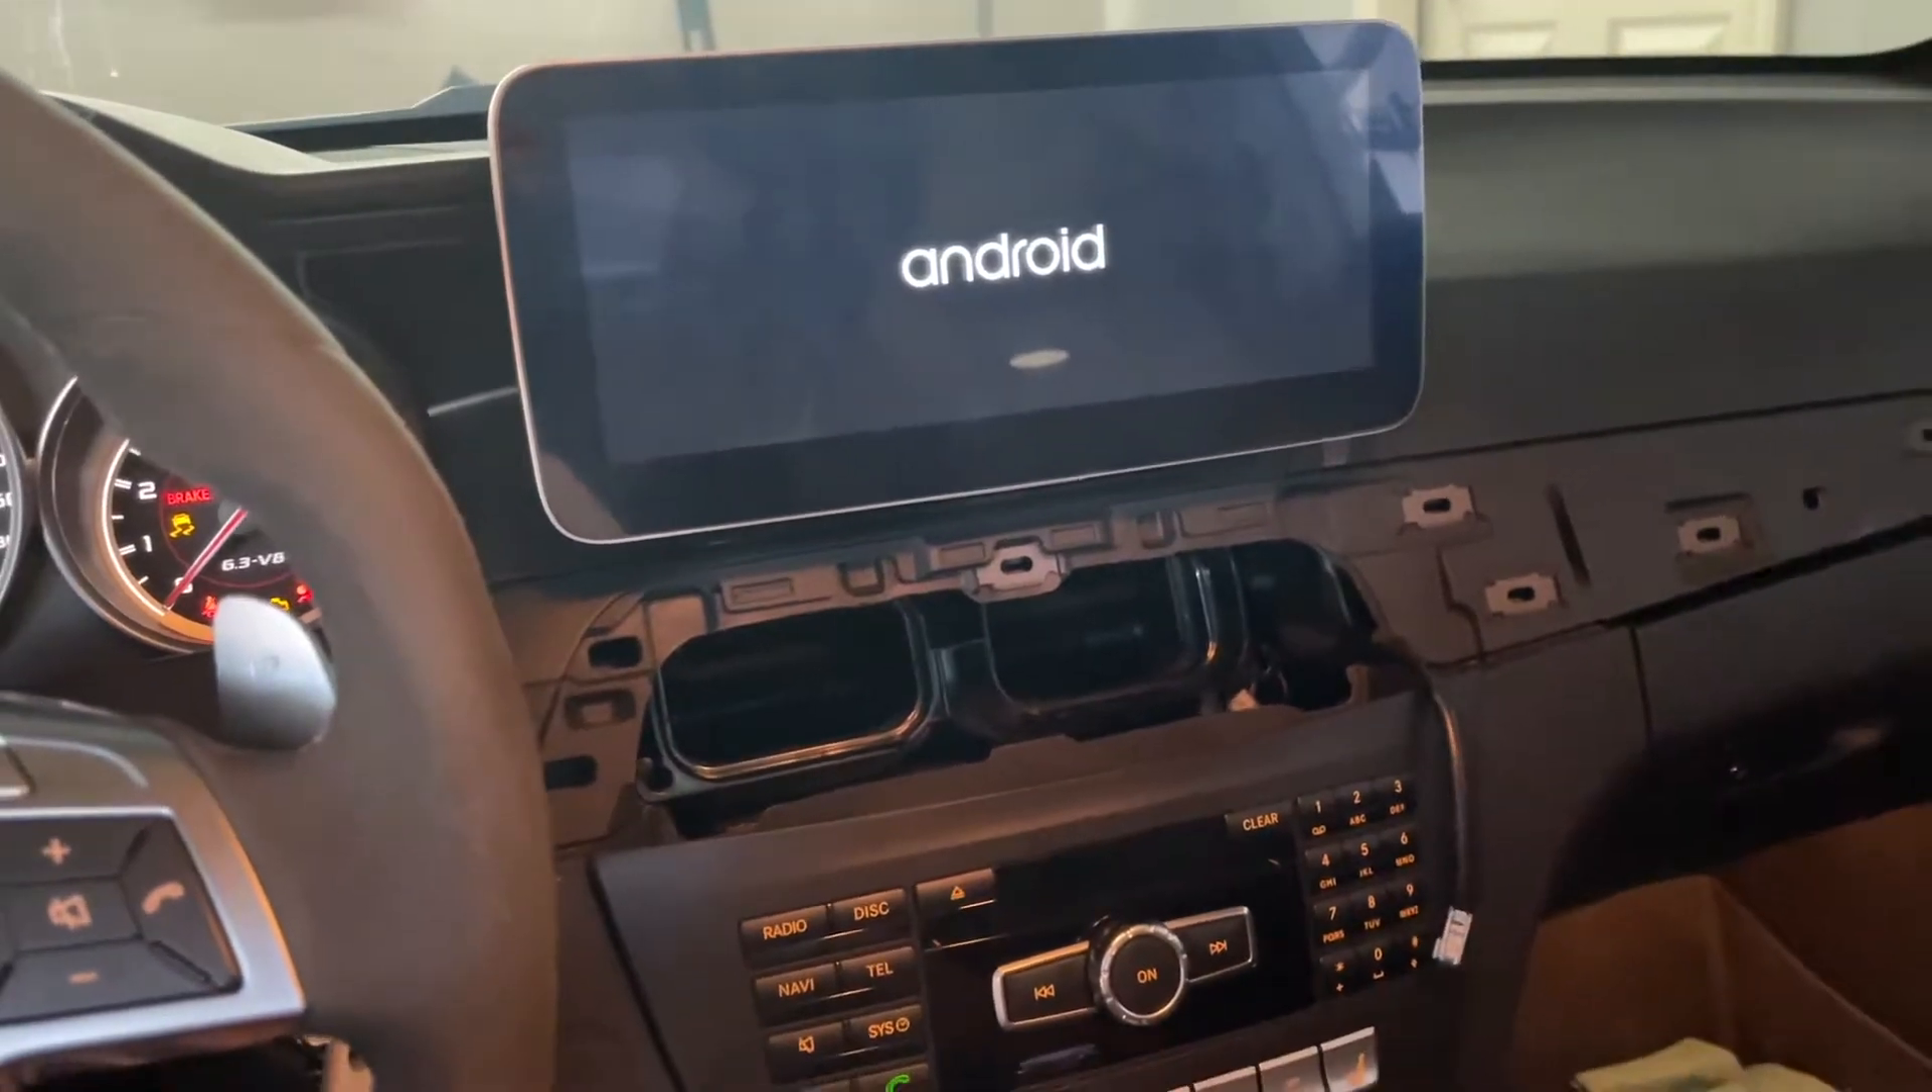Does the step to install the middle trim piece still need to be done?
Yes.